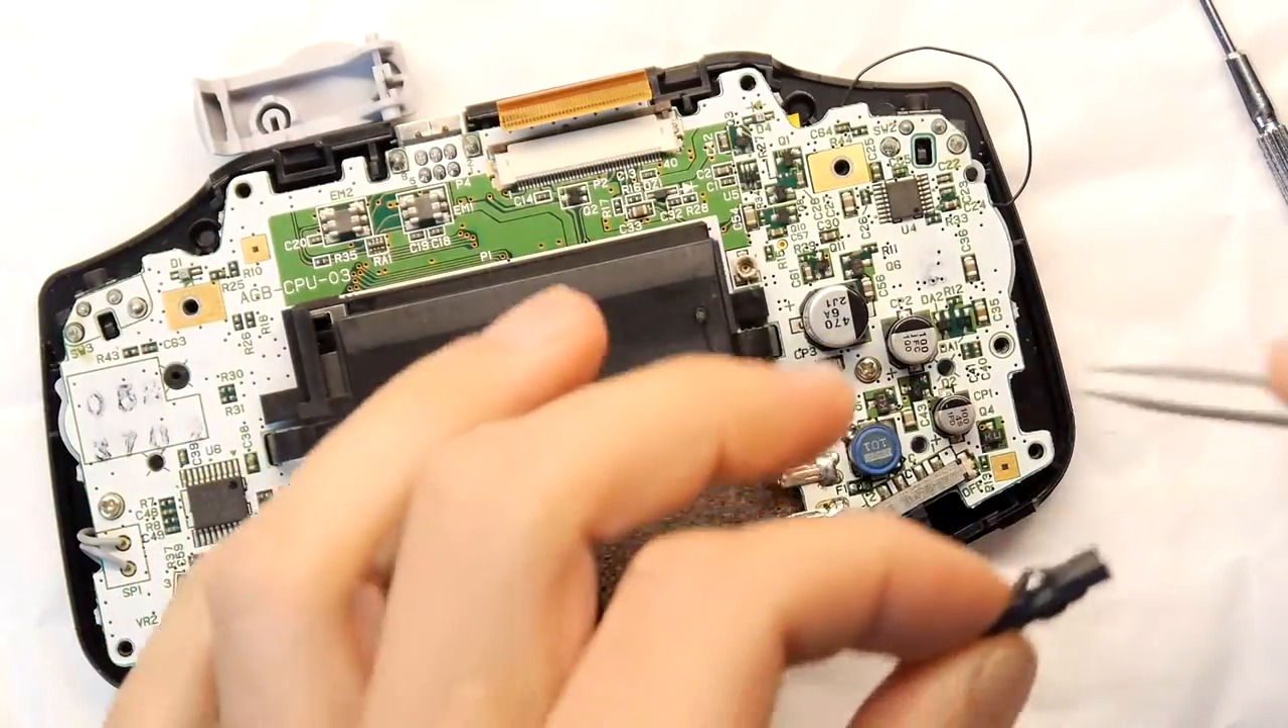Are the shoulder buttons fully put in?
No.